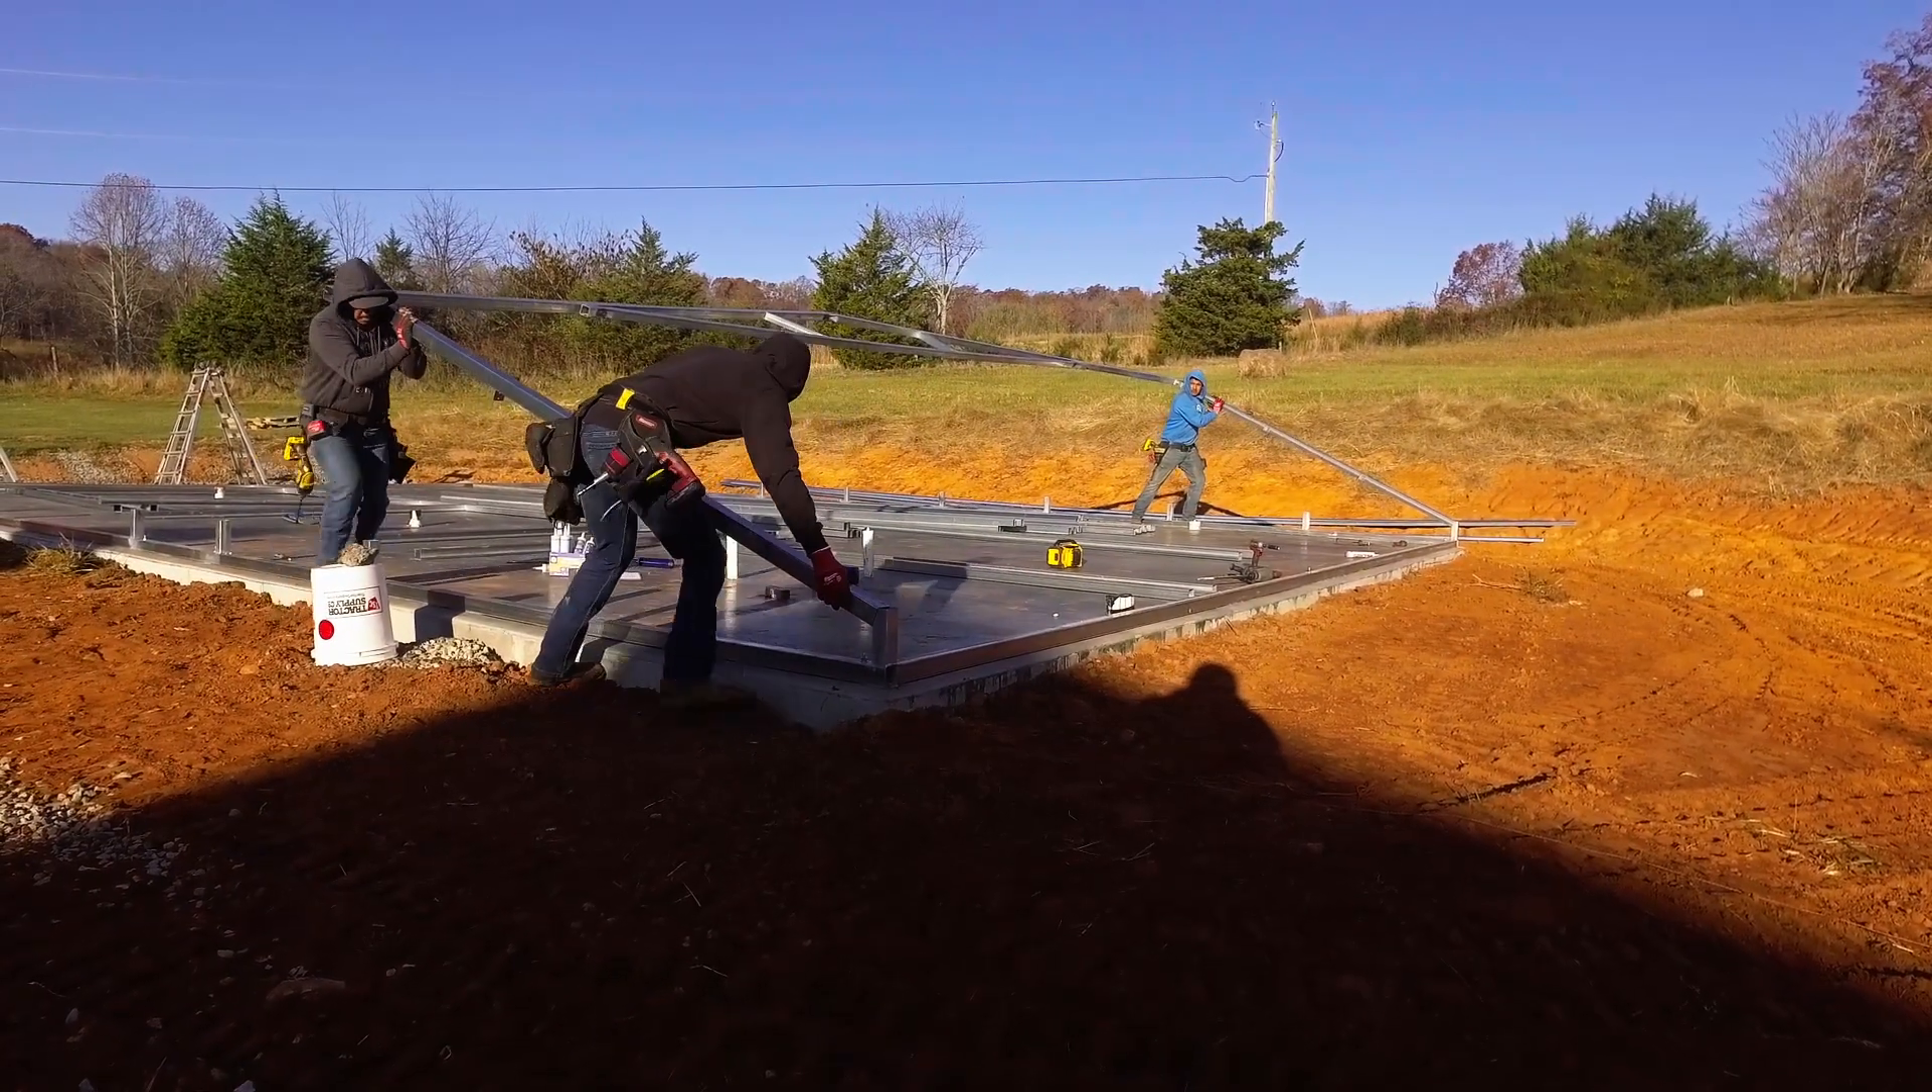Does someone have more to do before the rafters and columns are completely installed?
Yes.